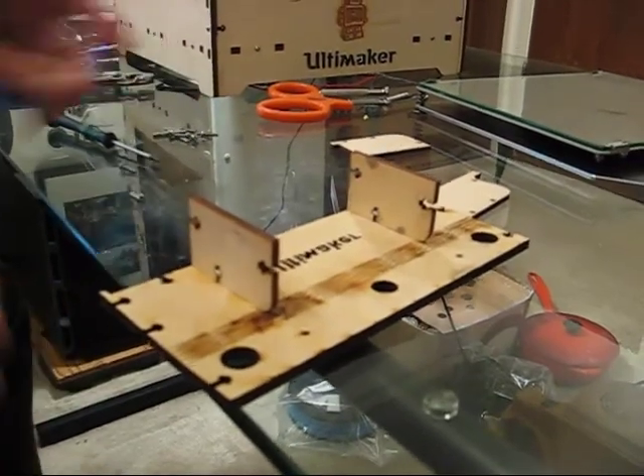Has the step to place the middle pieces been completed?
Yes.